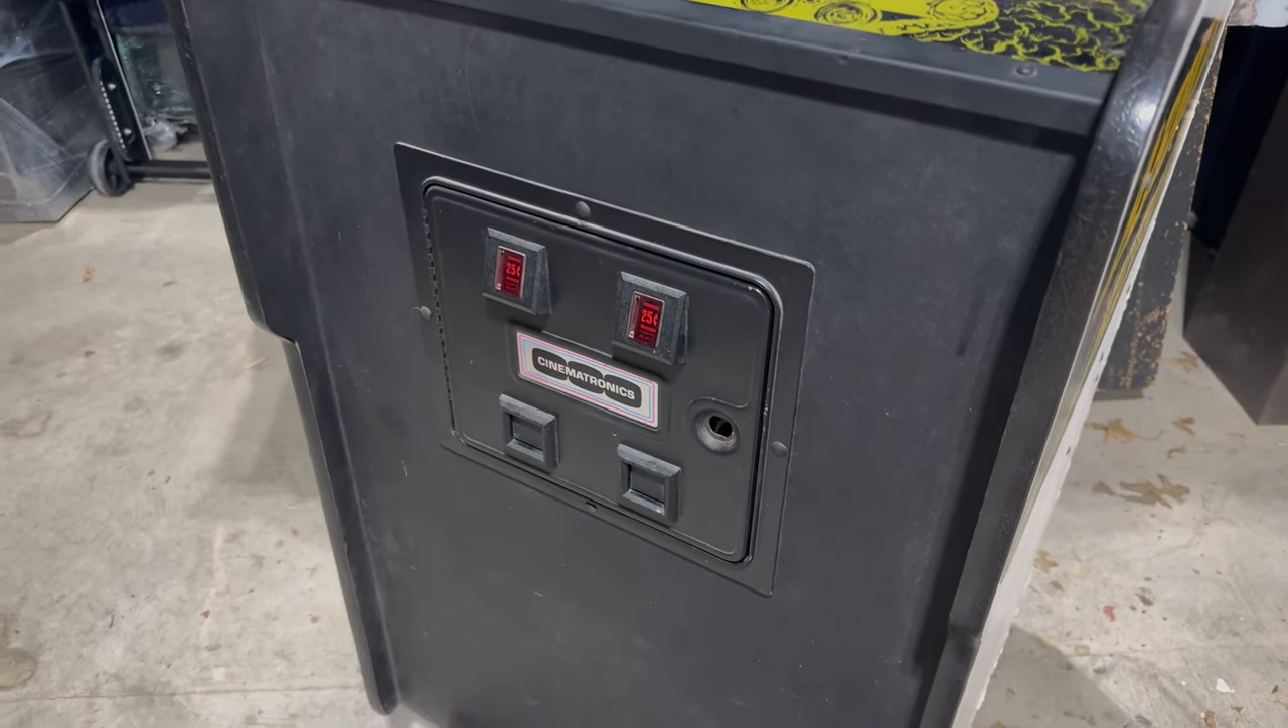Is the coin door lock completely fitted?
No.